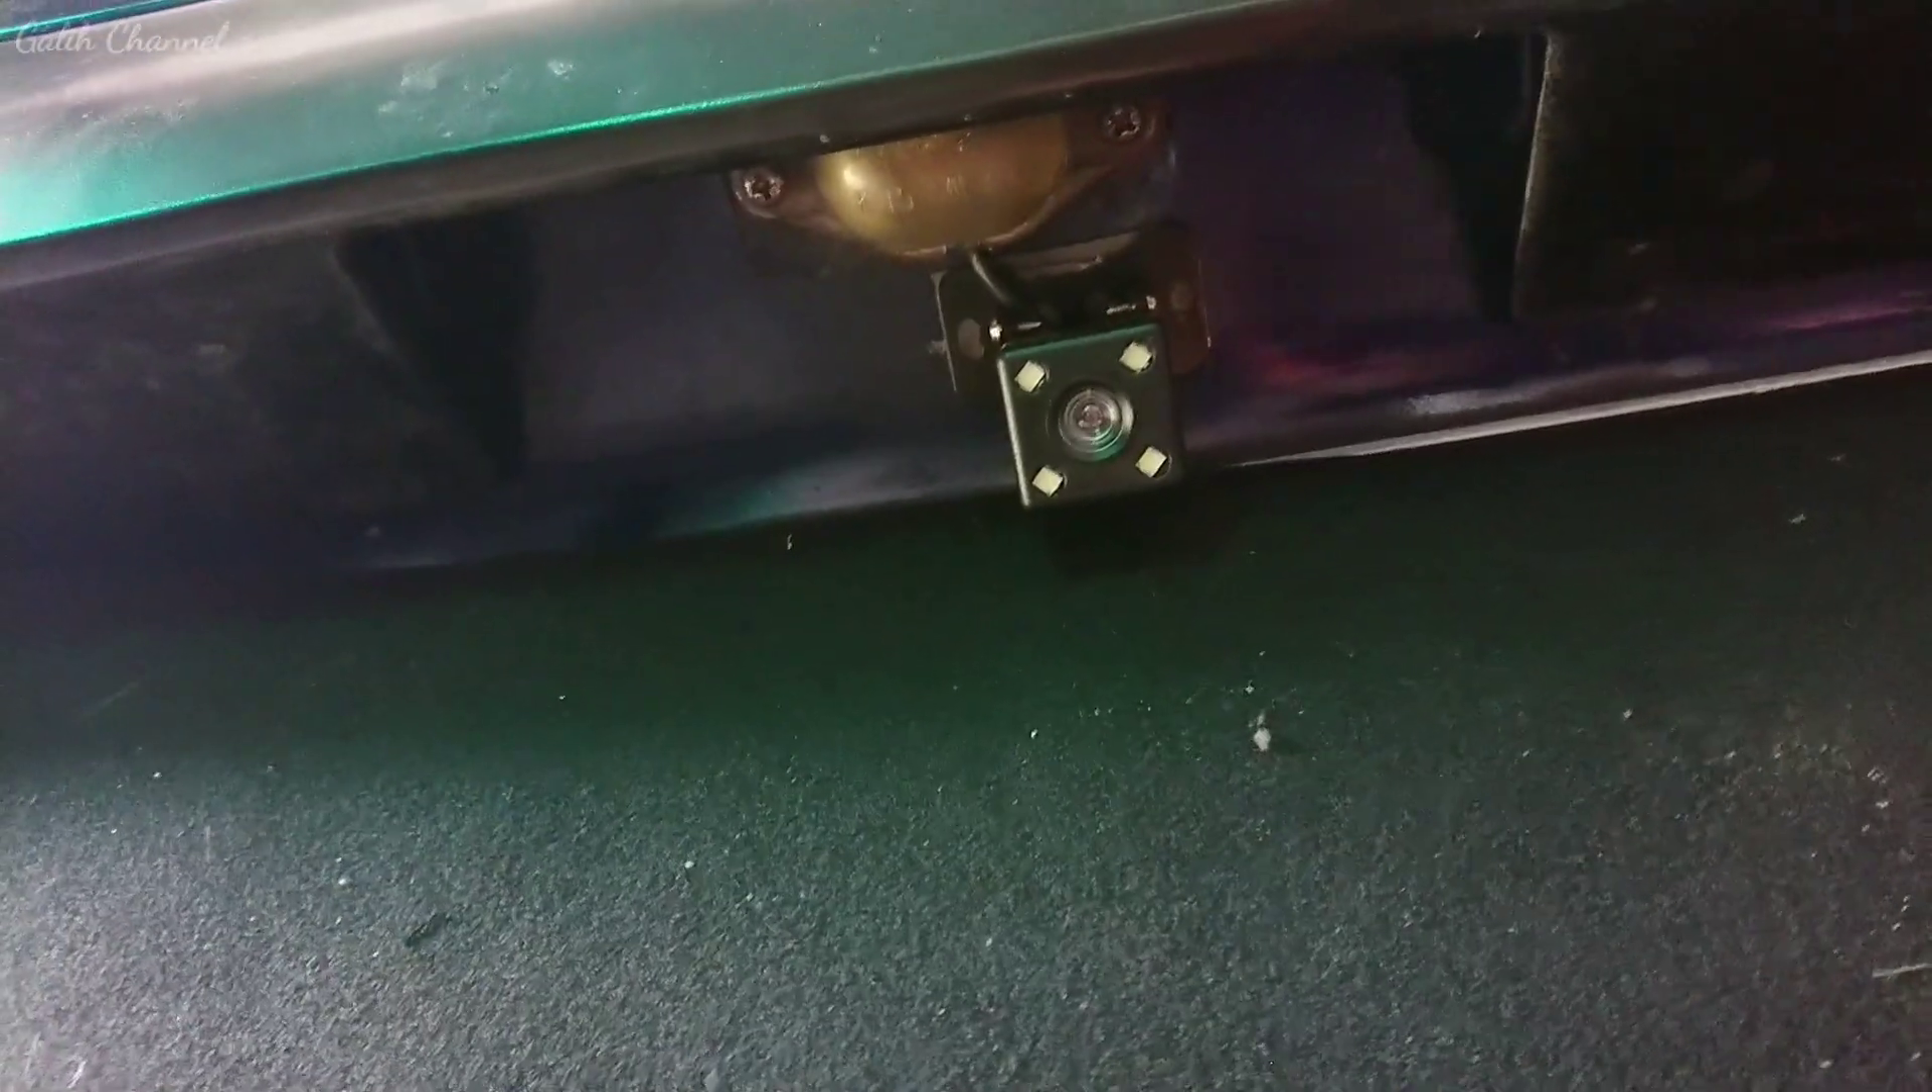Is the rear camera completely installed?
Yes.